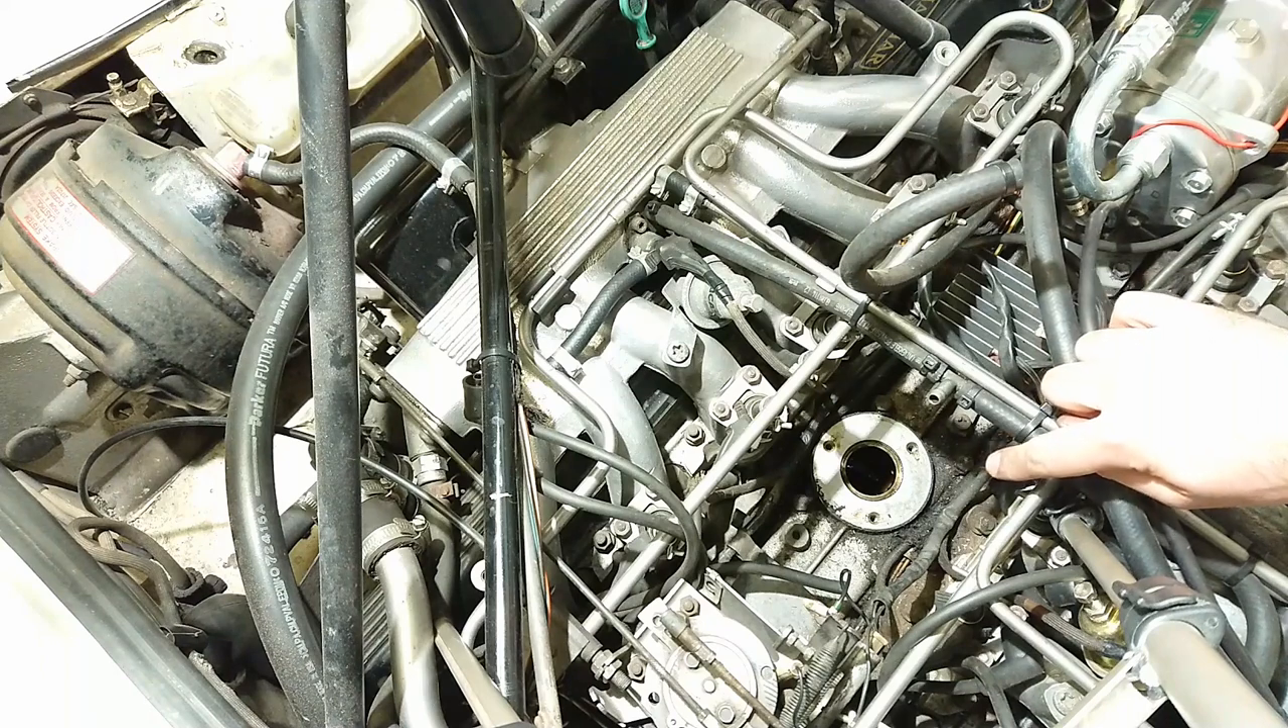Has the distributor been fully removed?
Yes.